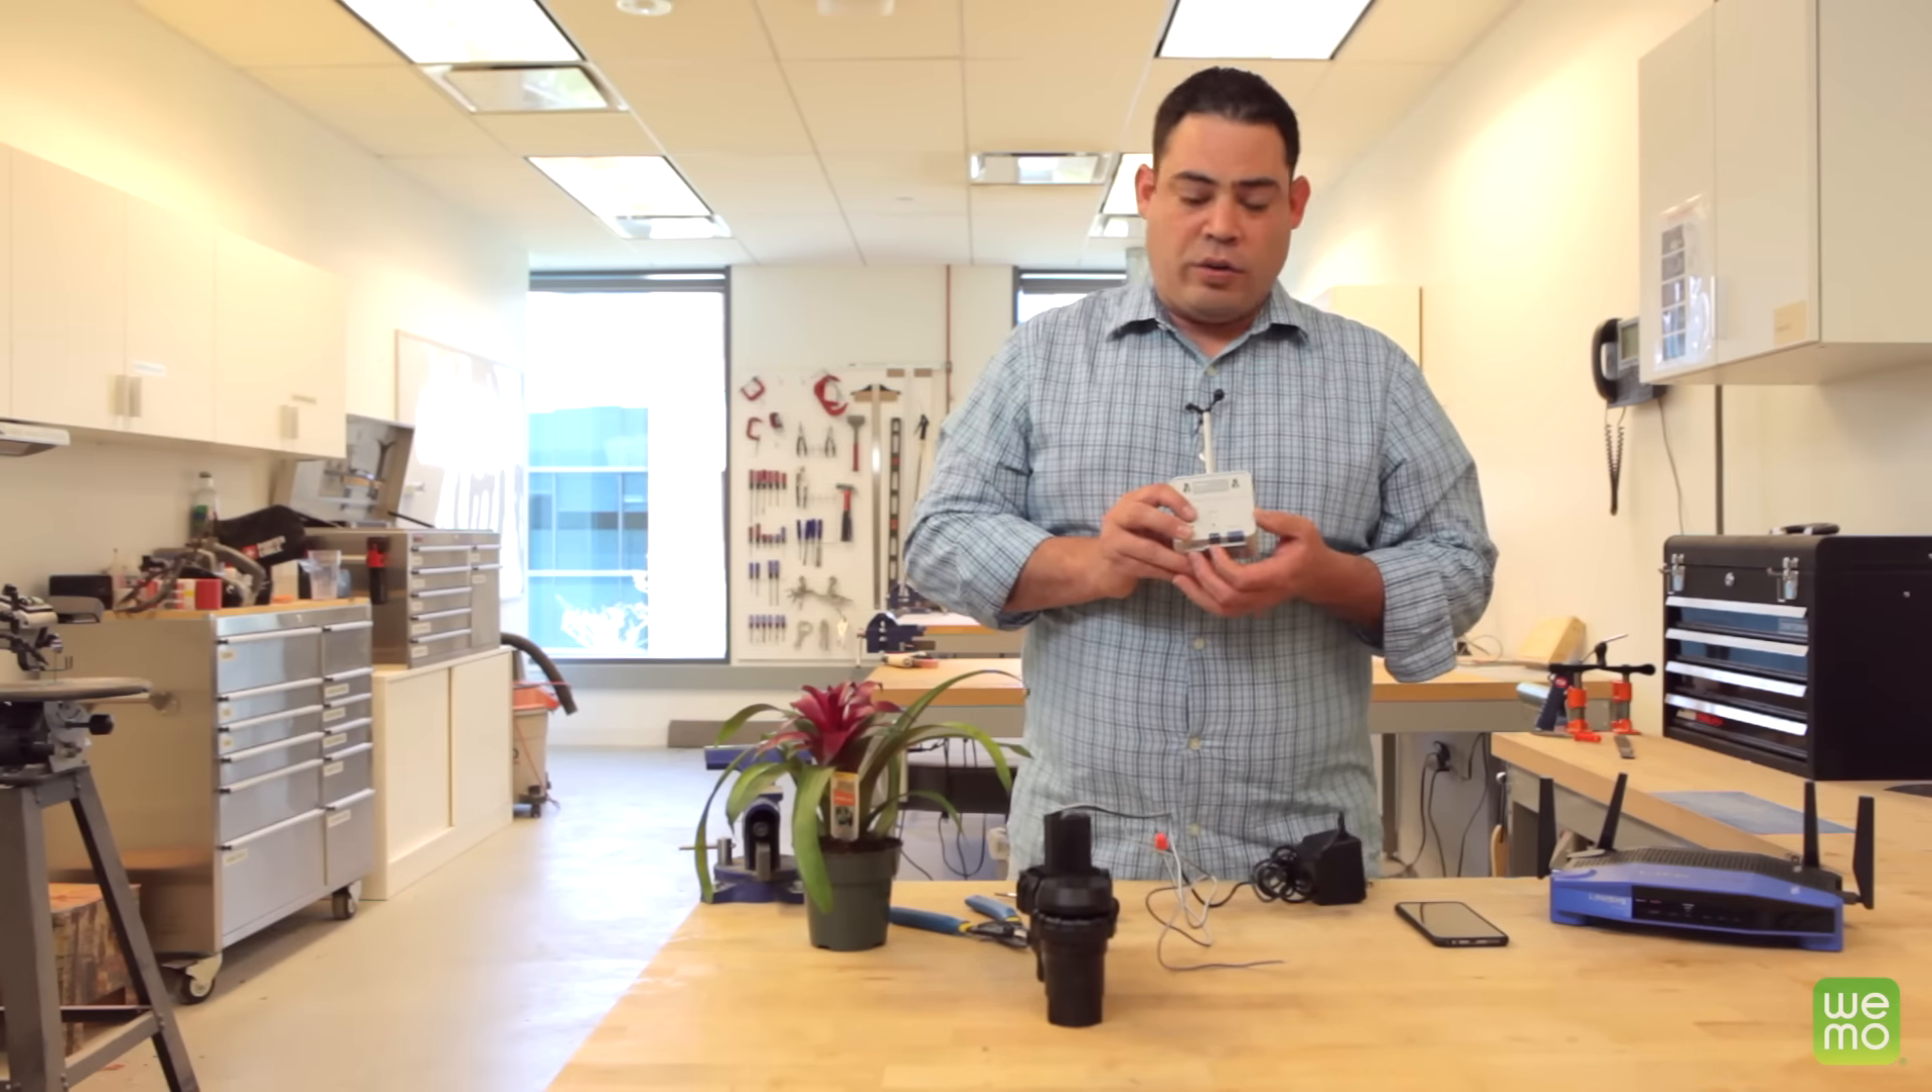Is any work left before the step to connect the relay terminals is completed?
Yes.